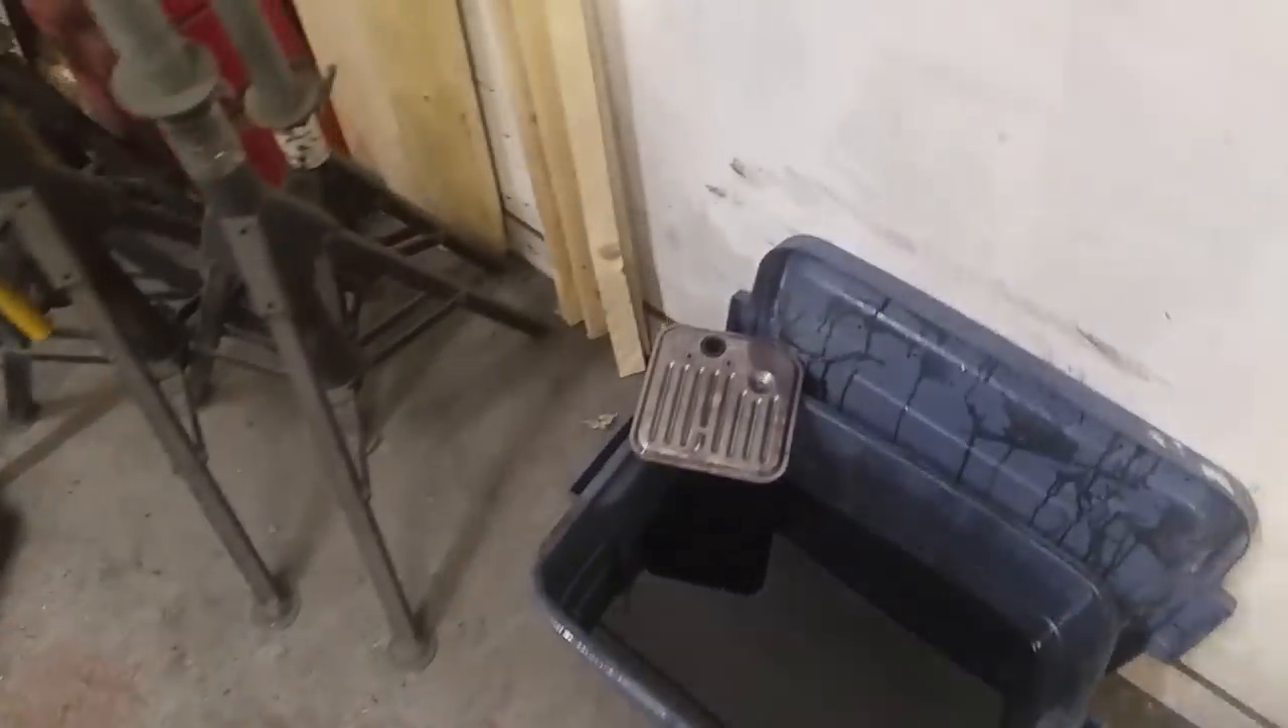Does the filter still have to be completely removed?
No.